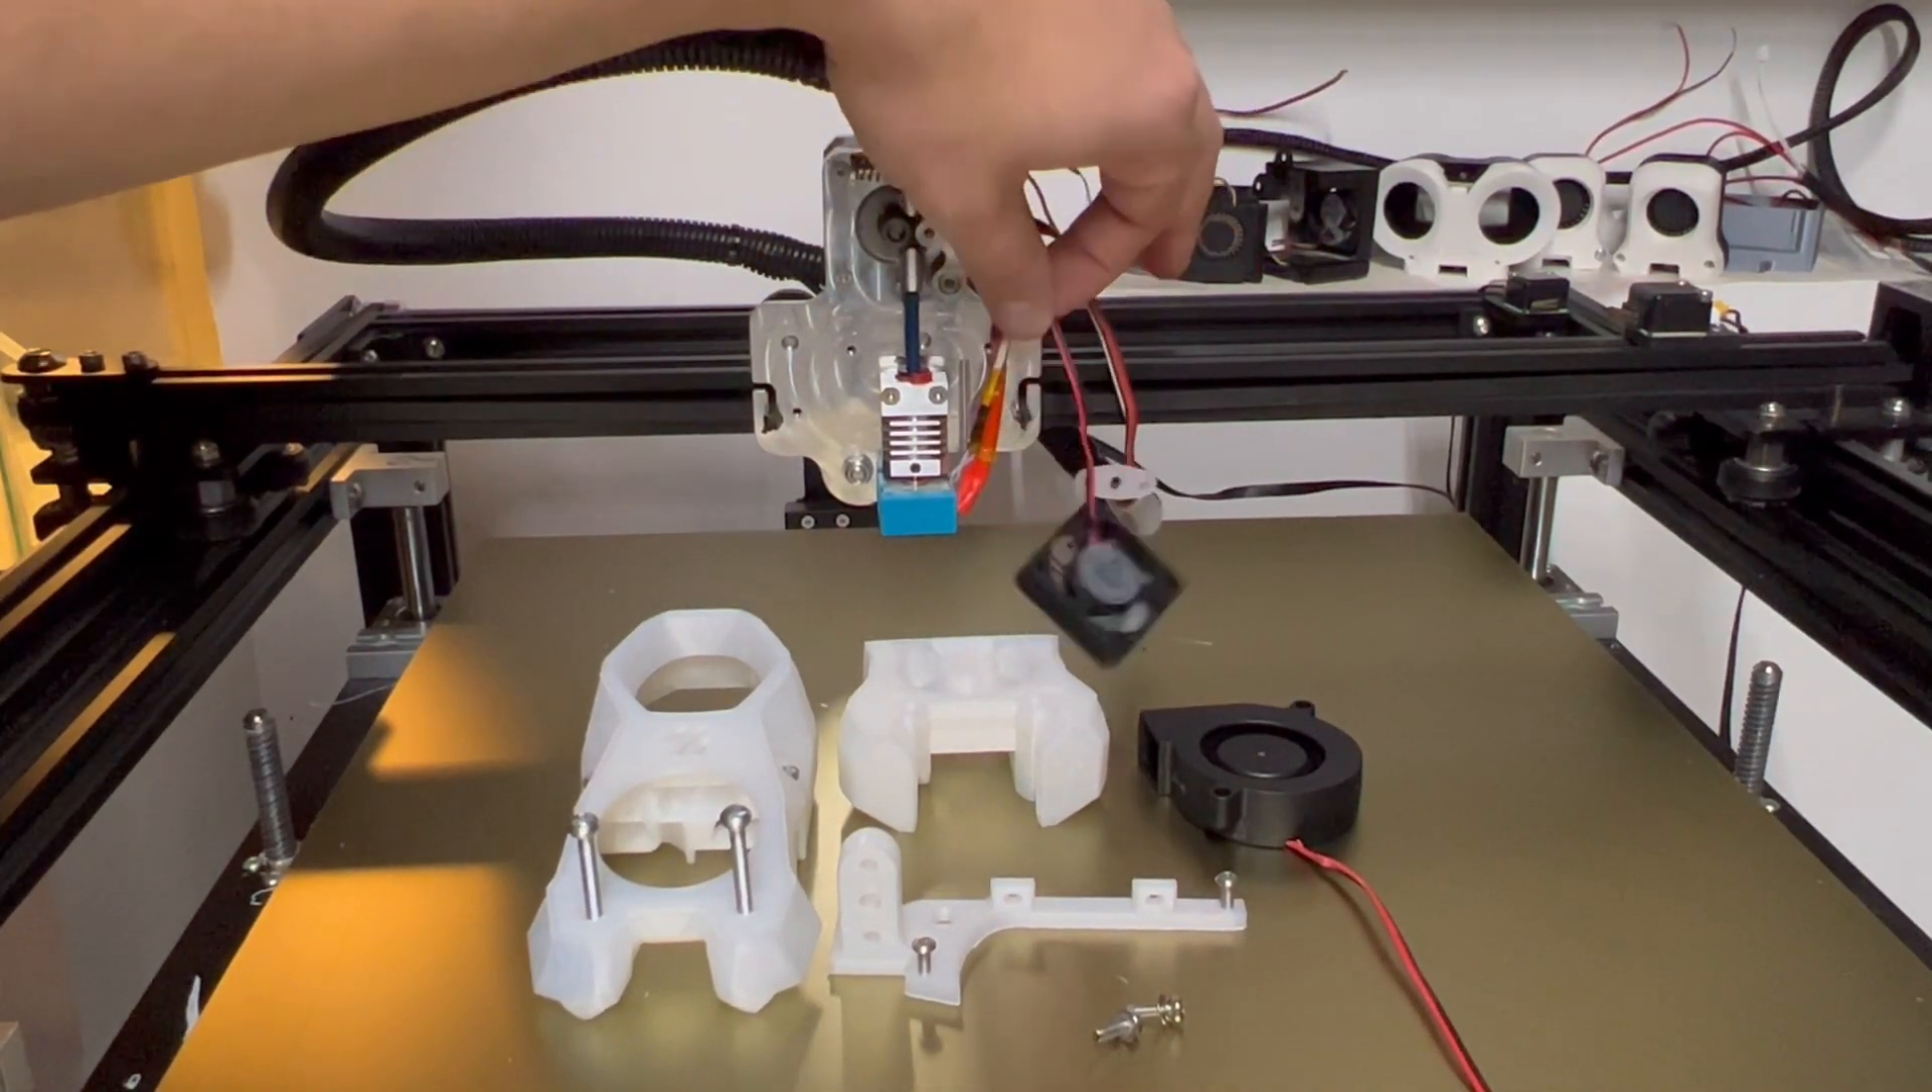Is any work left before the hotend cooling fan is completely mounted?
Yes.